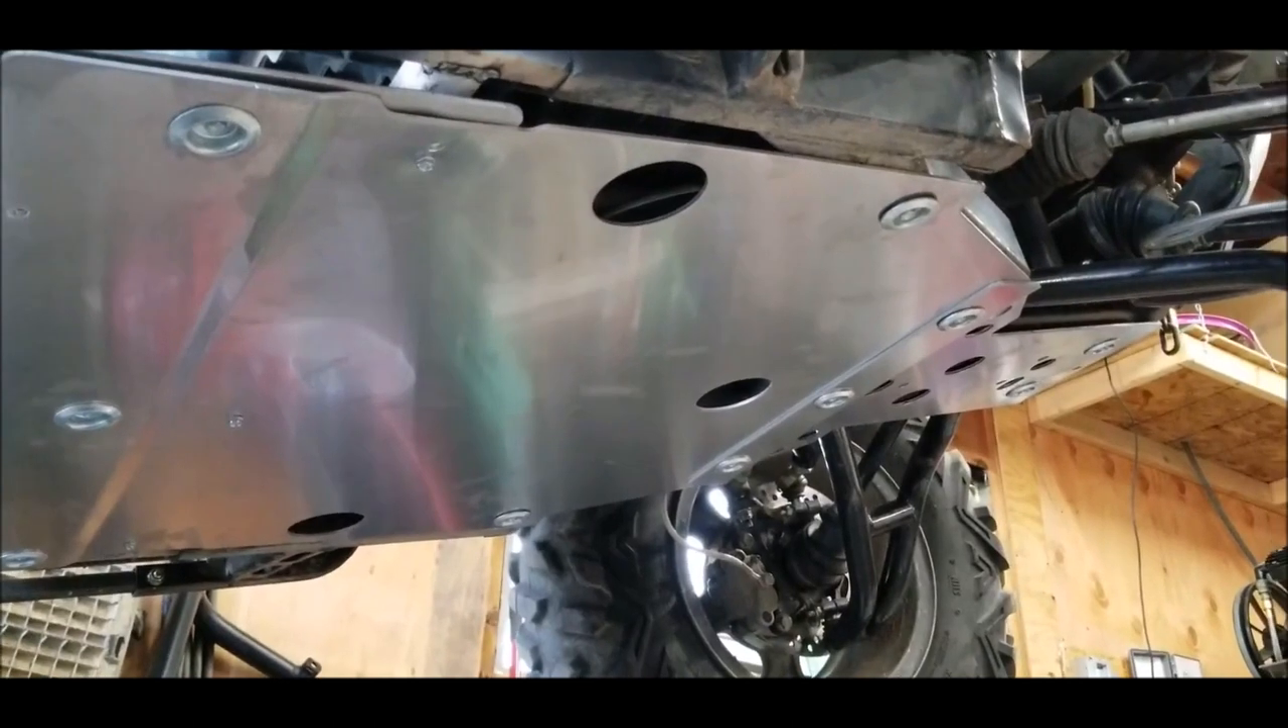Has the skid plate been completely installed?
Yes.